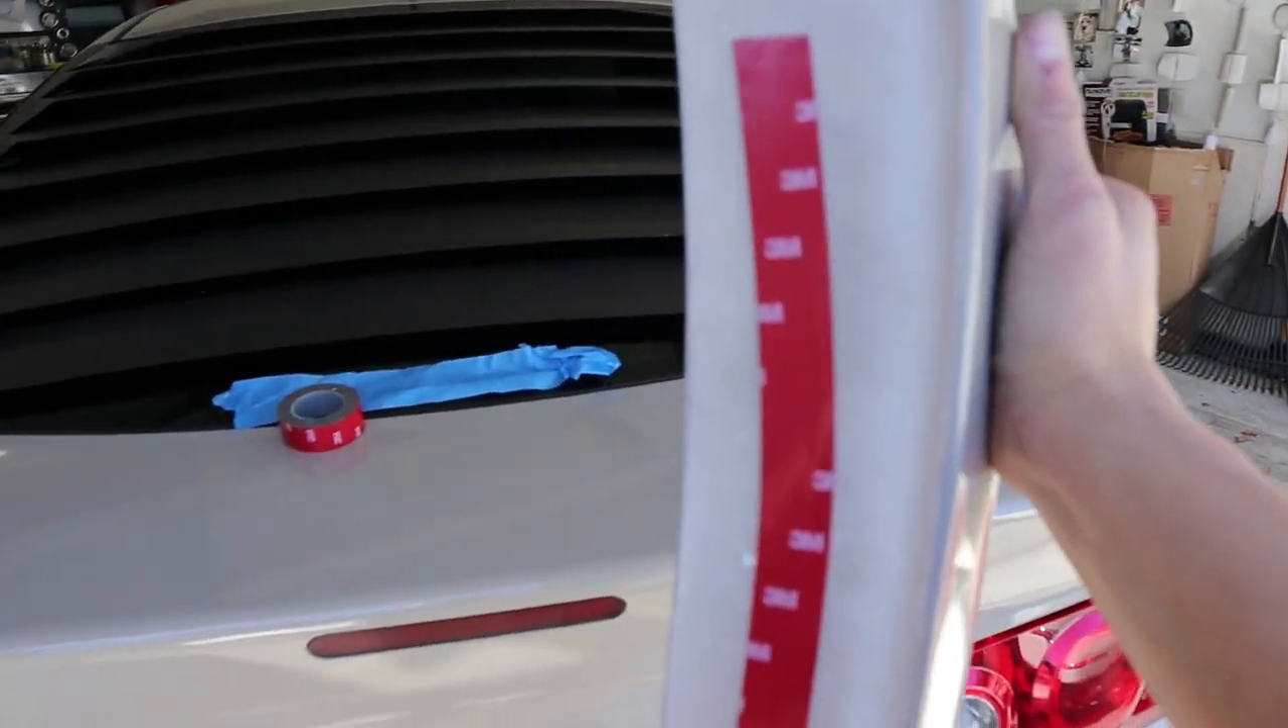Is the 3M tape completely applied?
Yes.